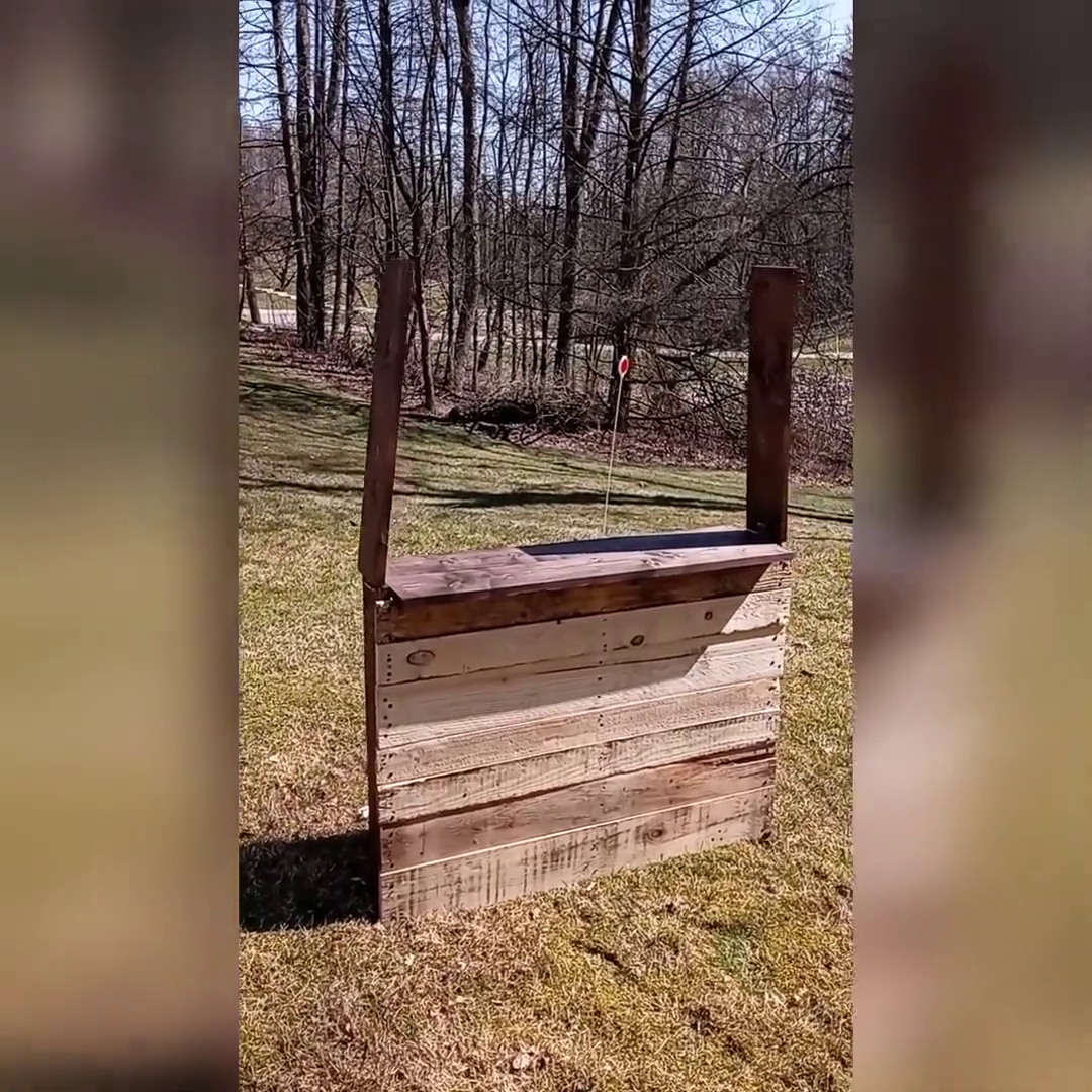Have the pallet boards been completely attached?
Yes.